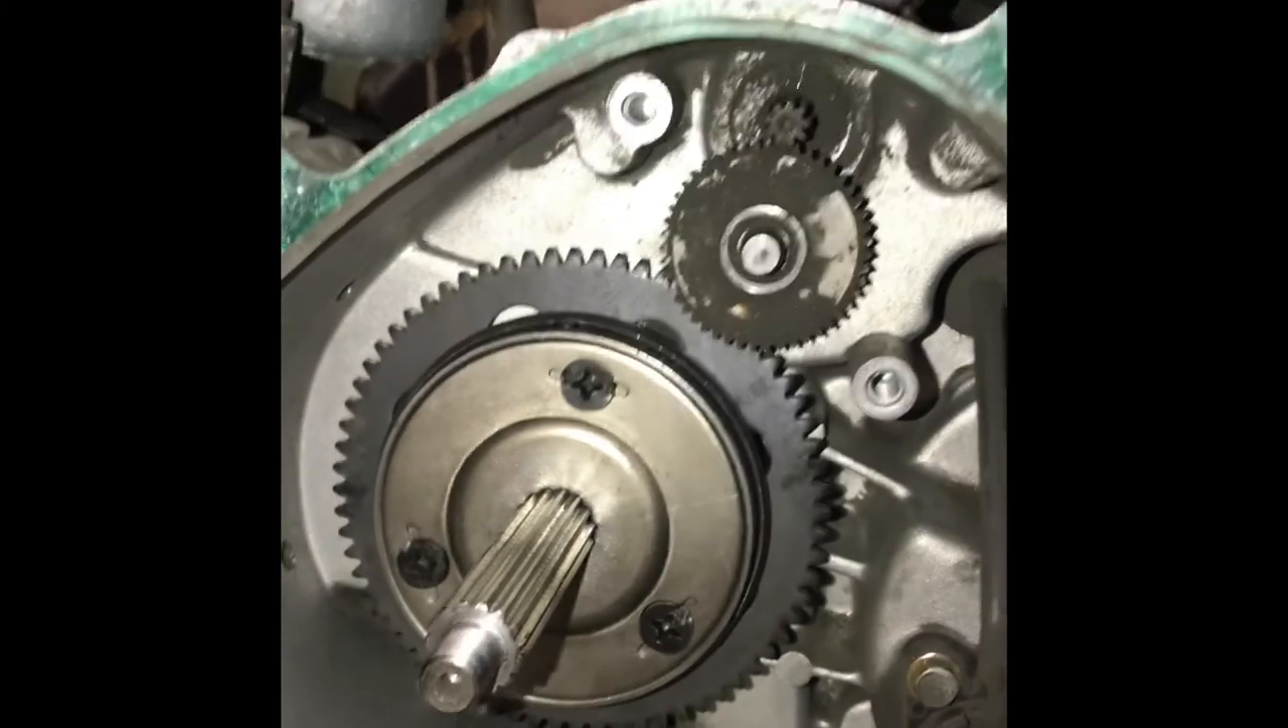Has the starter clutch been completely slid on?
Yes.